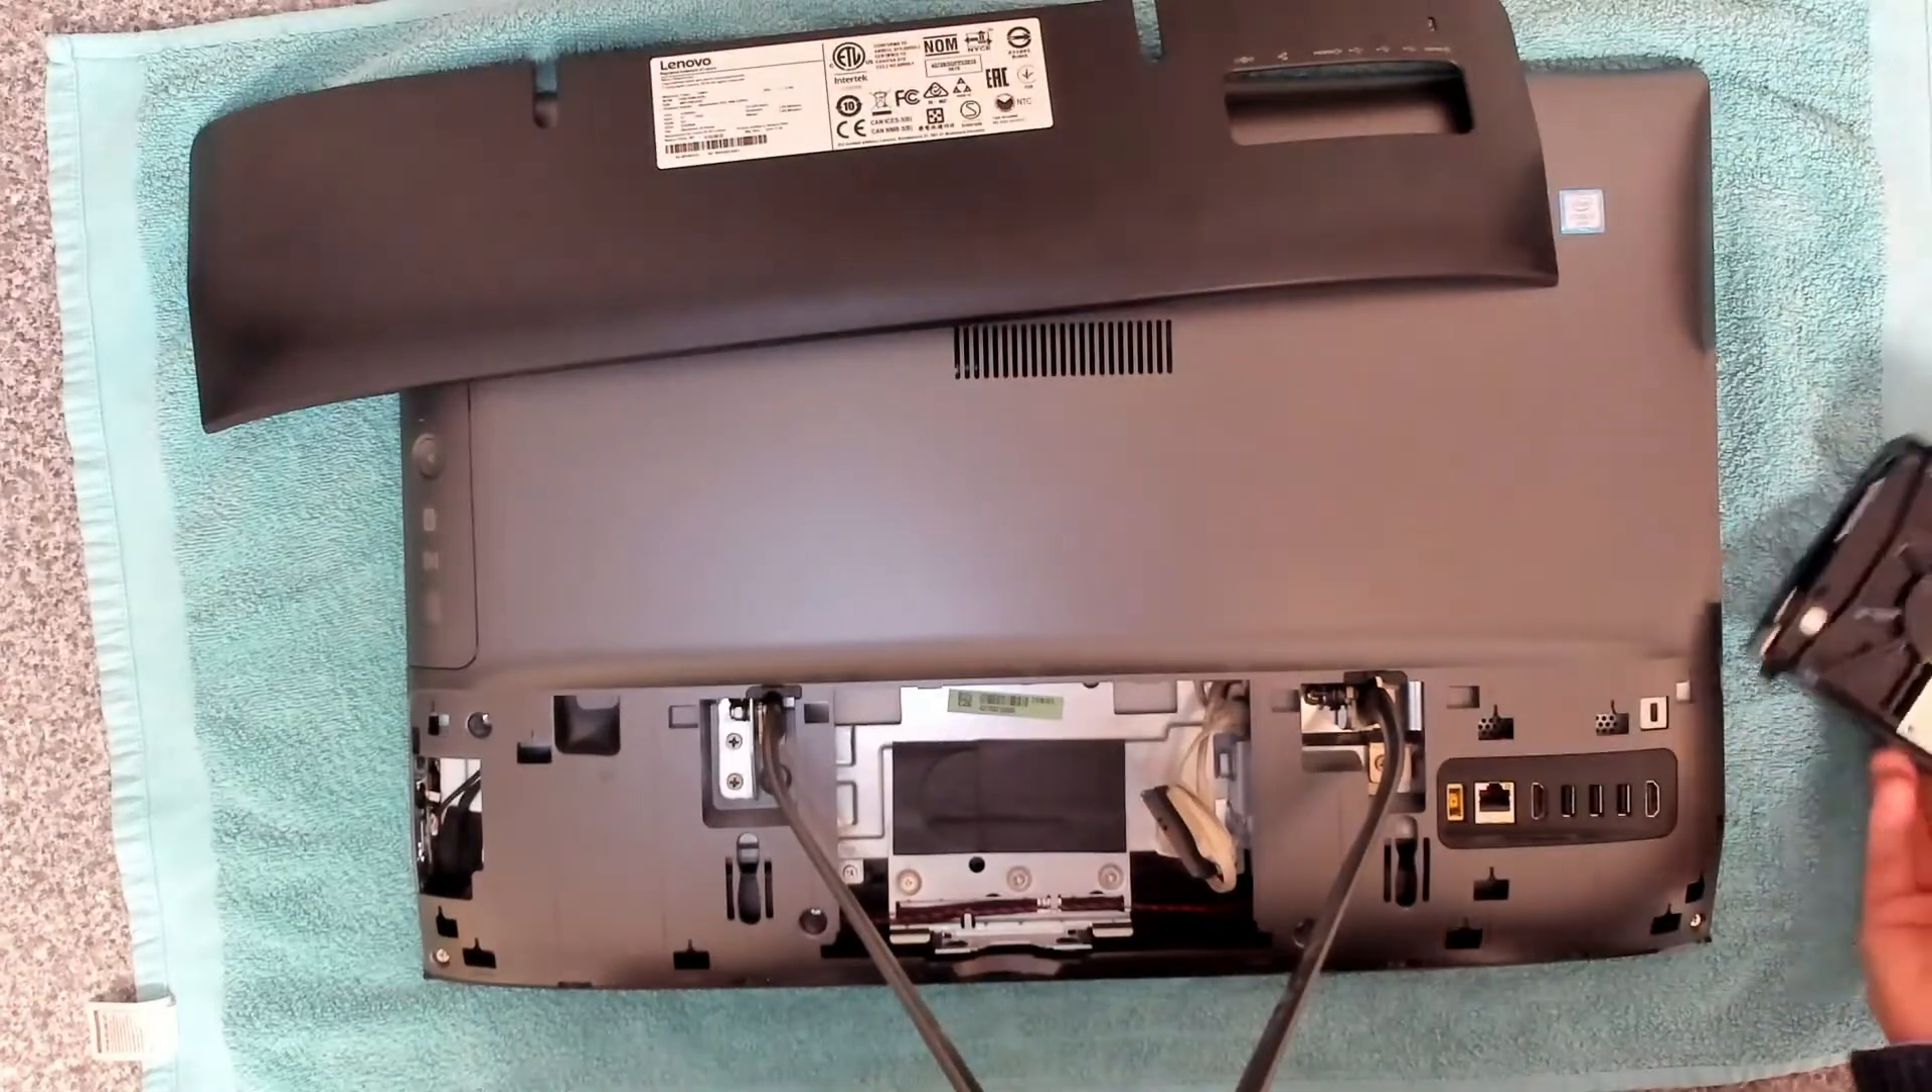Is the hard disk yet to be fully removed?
No.